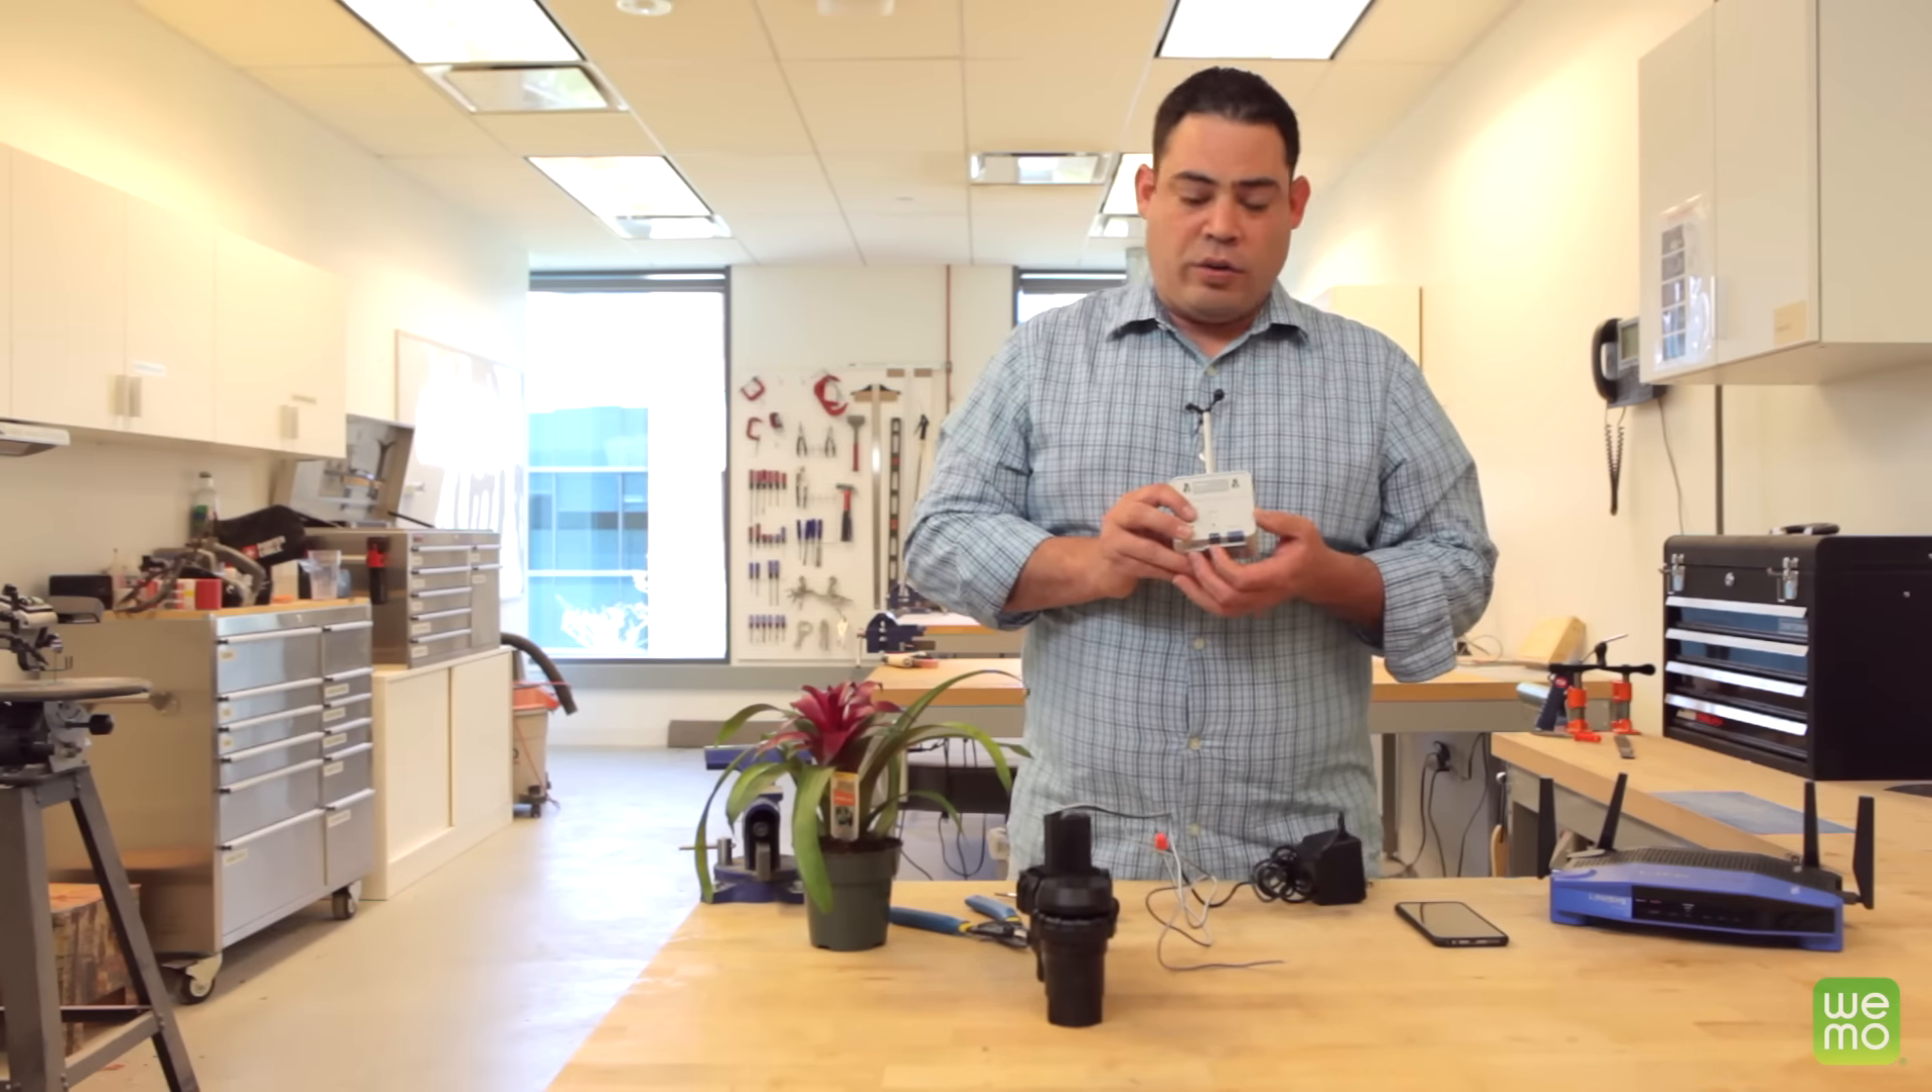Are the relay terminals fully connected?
No.